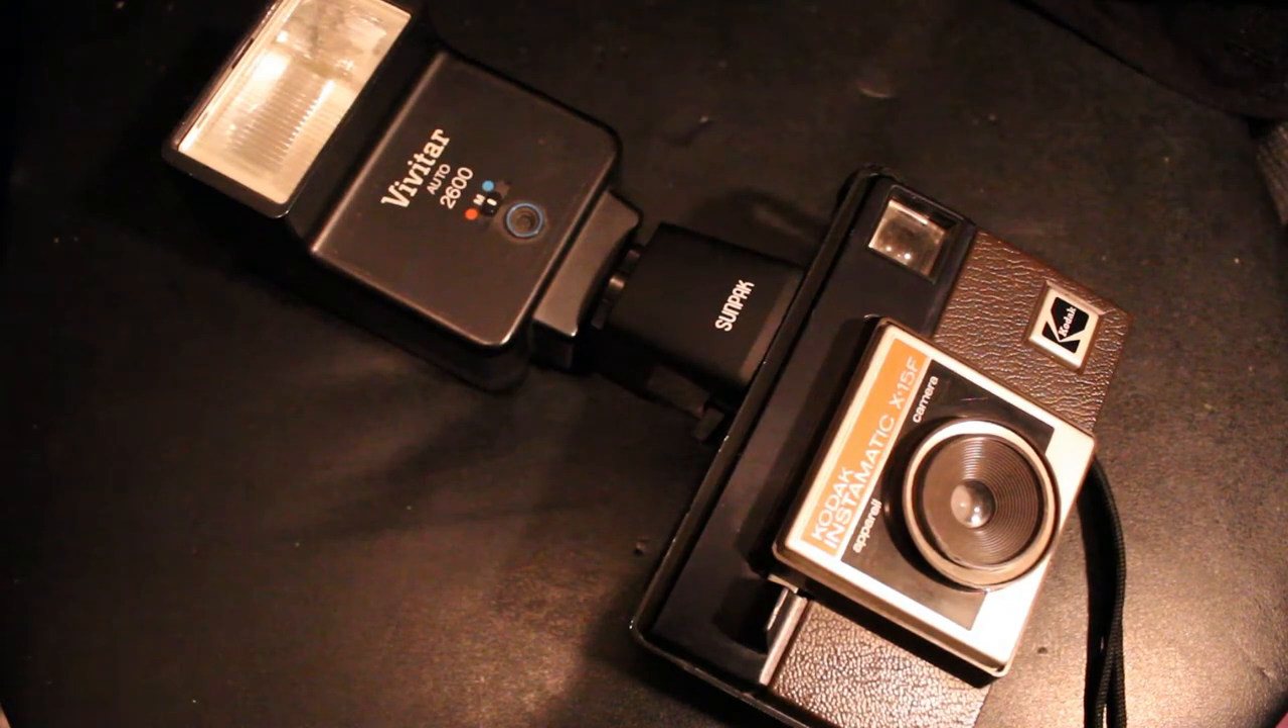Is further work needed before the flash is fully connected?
No.